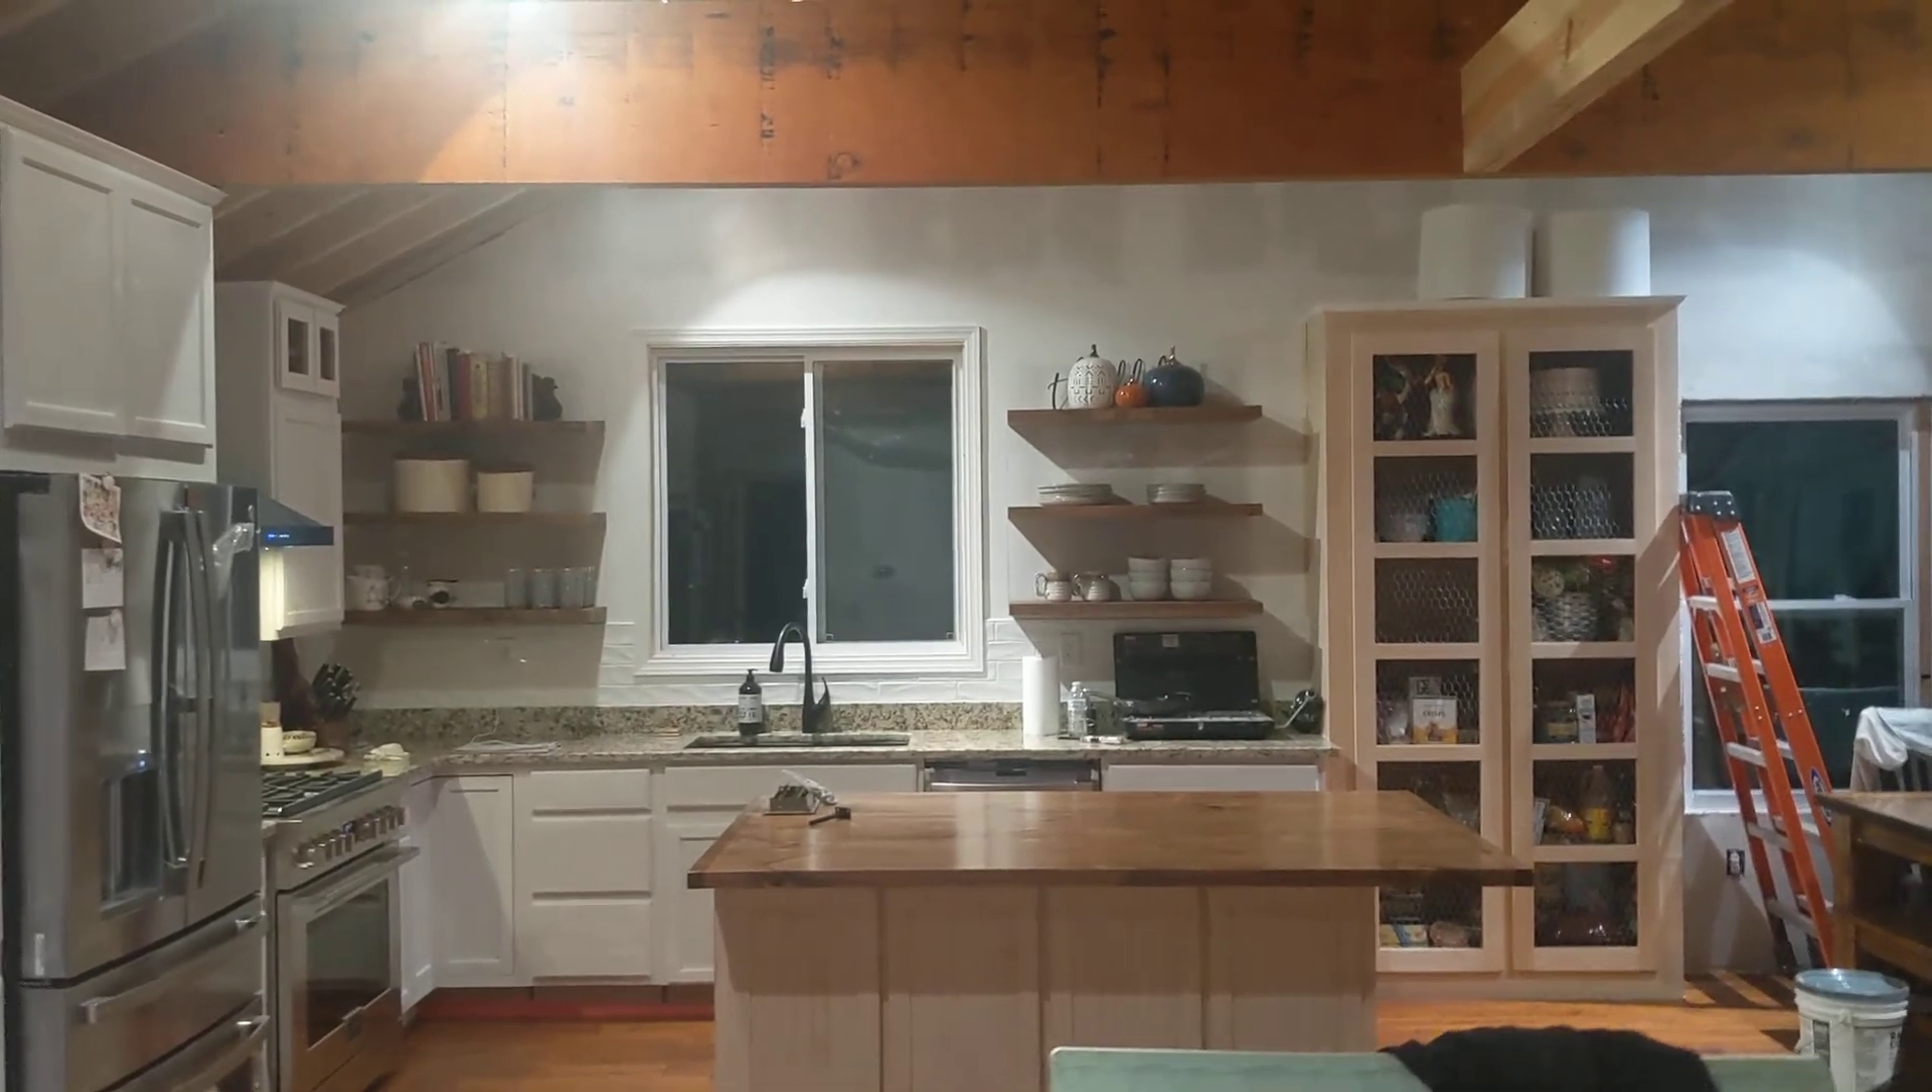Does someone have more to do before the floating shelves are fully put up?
No.